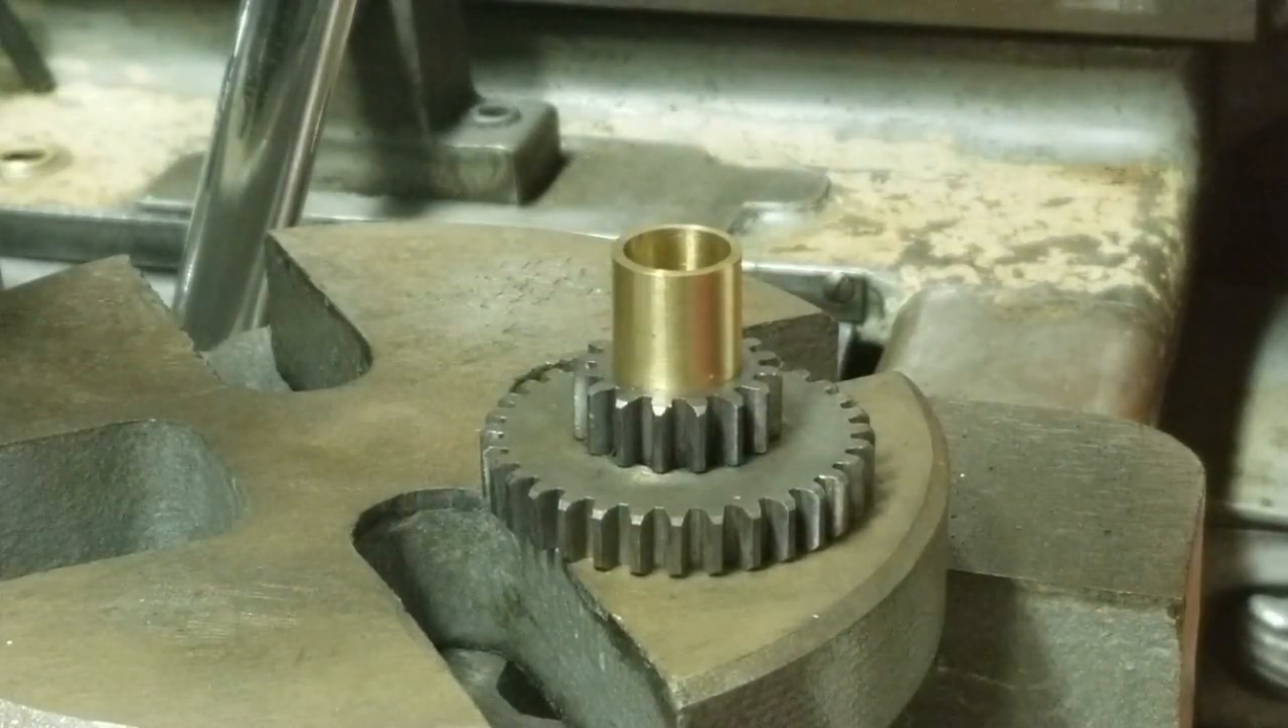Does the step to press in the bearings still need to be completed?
Yes.